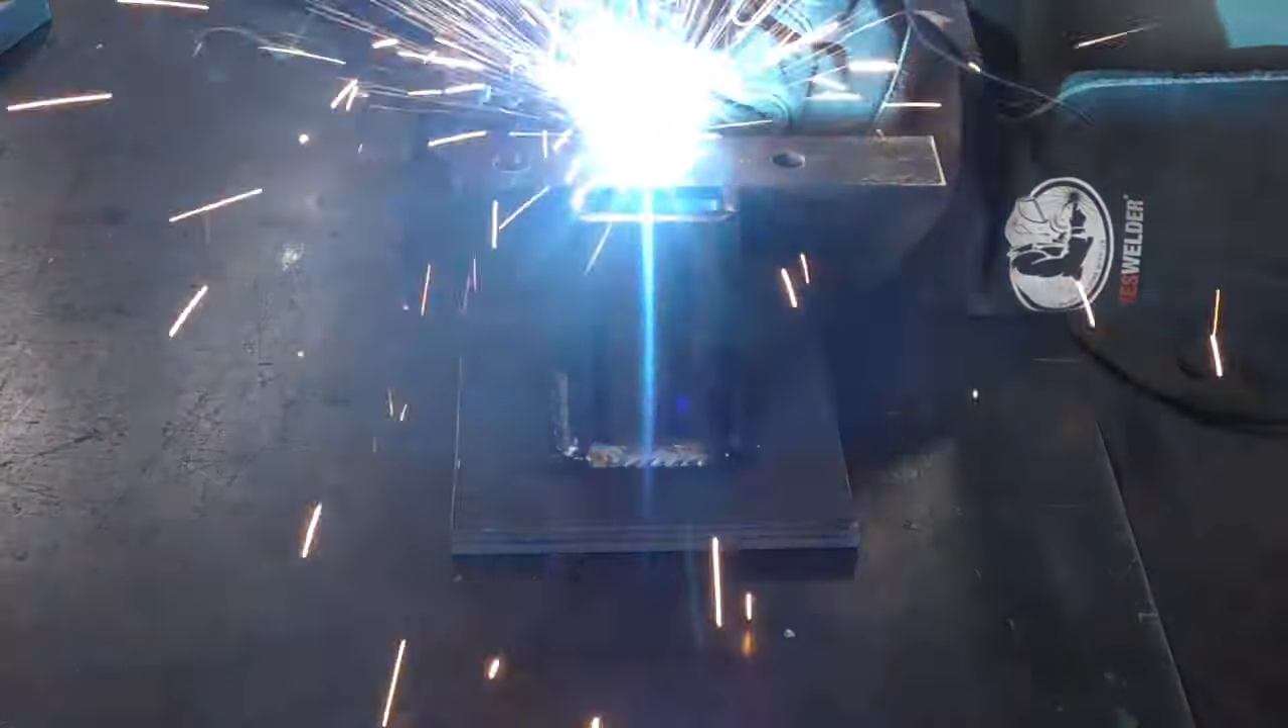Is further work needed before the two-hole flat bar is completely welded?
Yes.